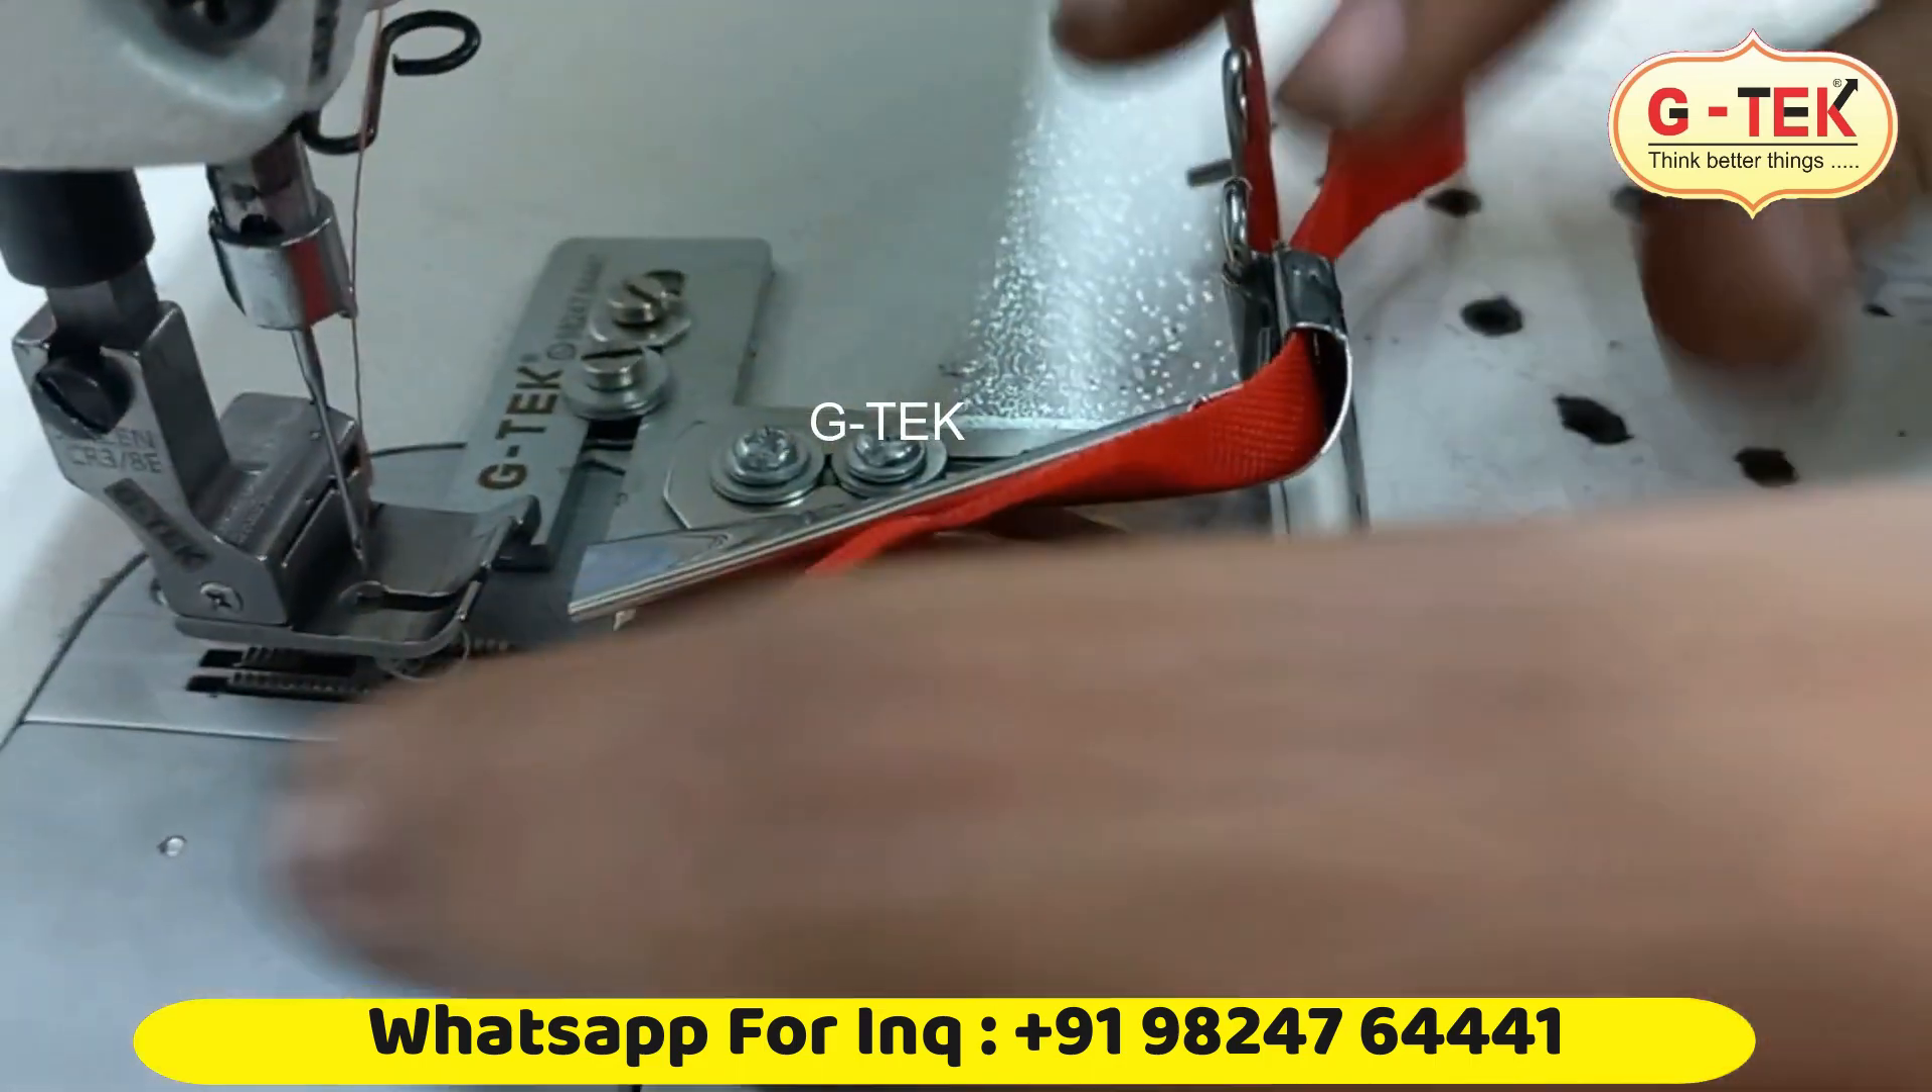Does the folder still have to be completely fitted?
No.